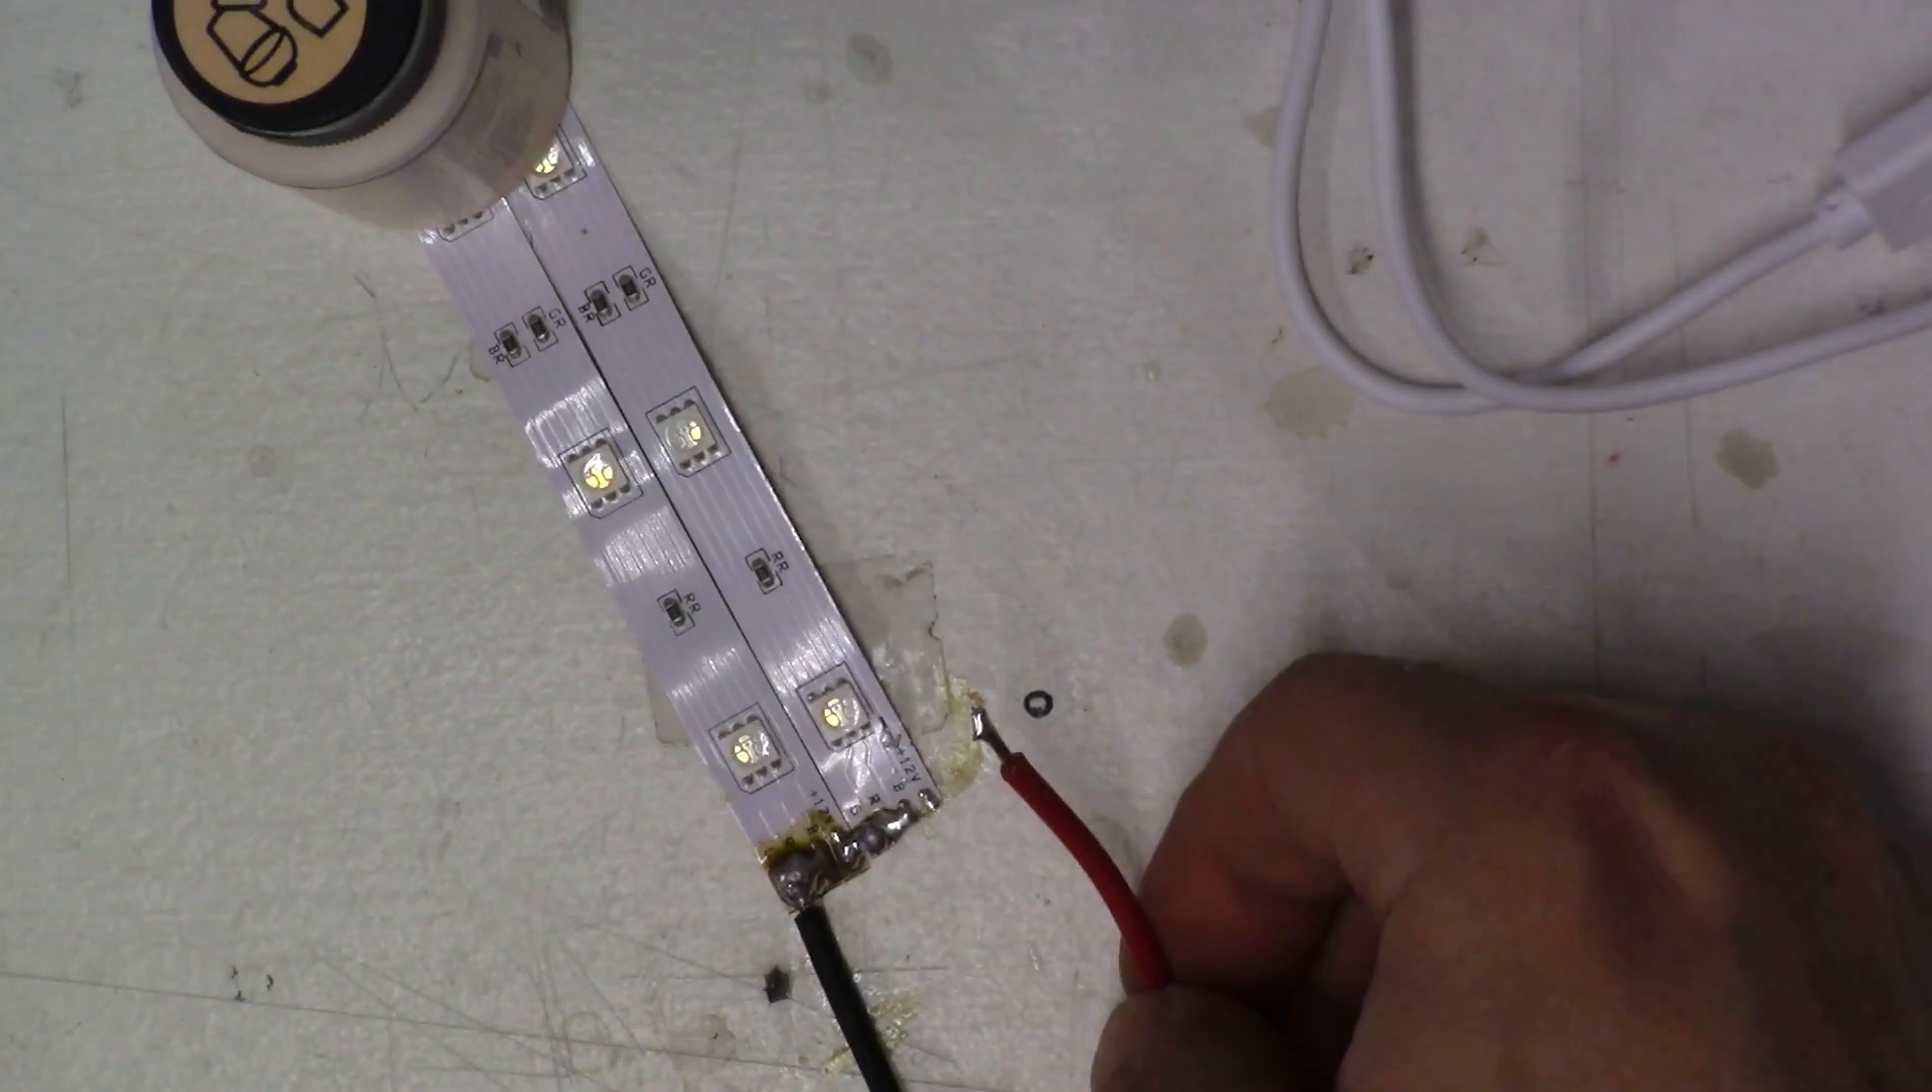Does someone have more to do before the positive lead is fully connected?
Yes.